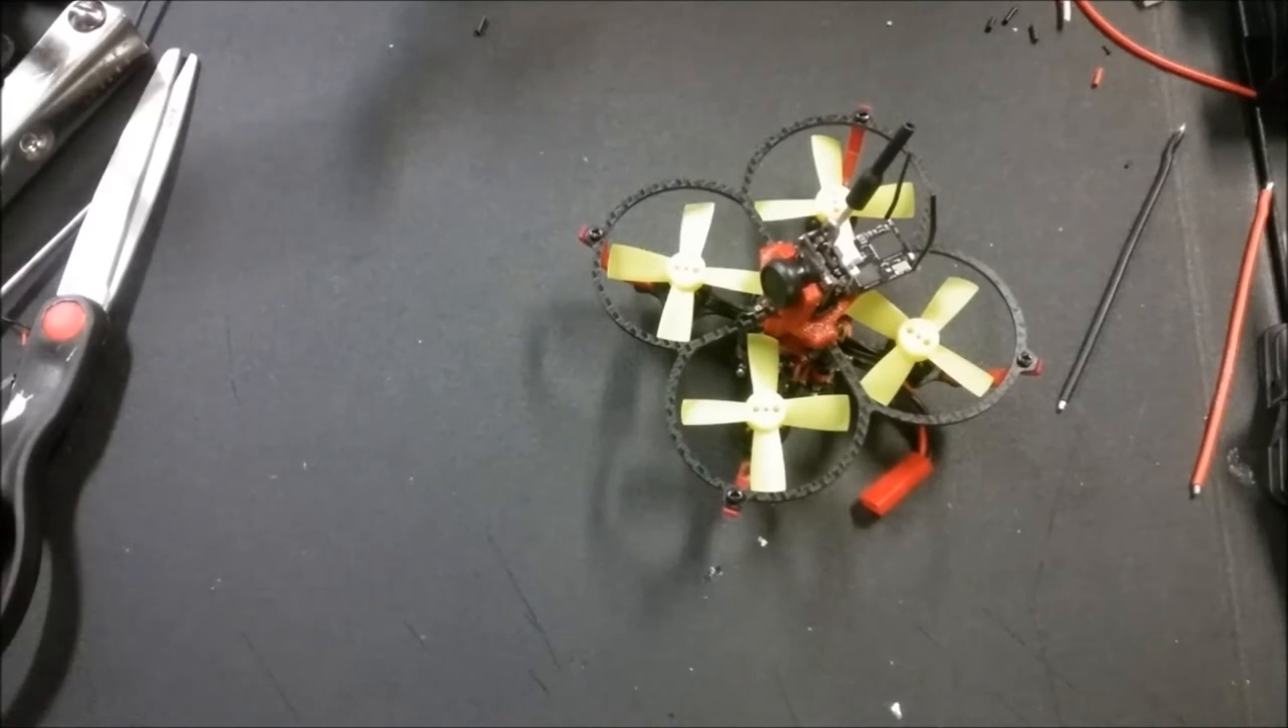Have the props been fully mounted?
Yes.